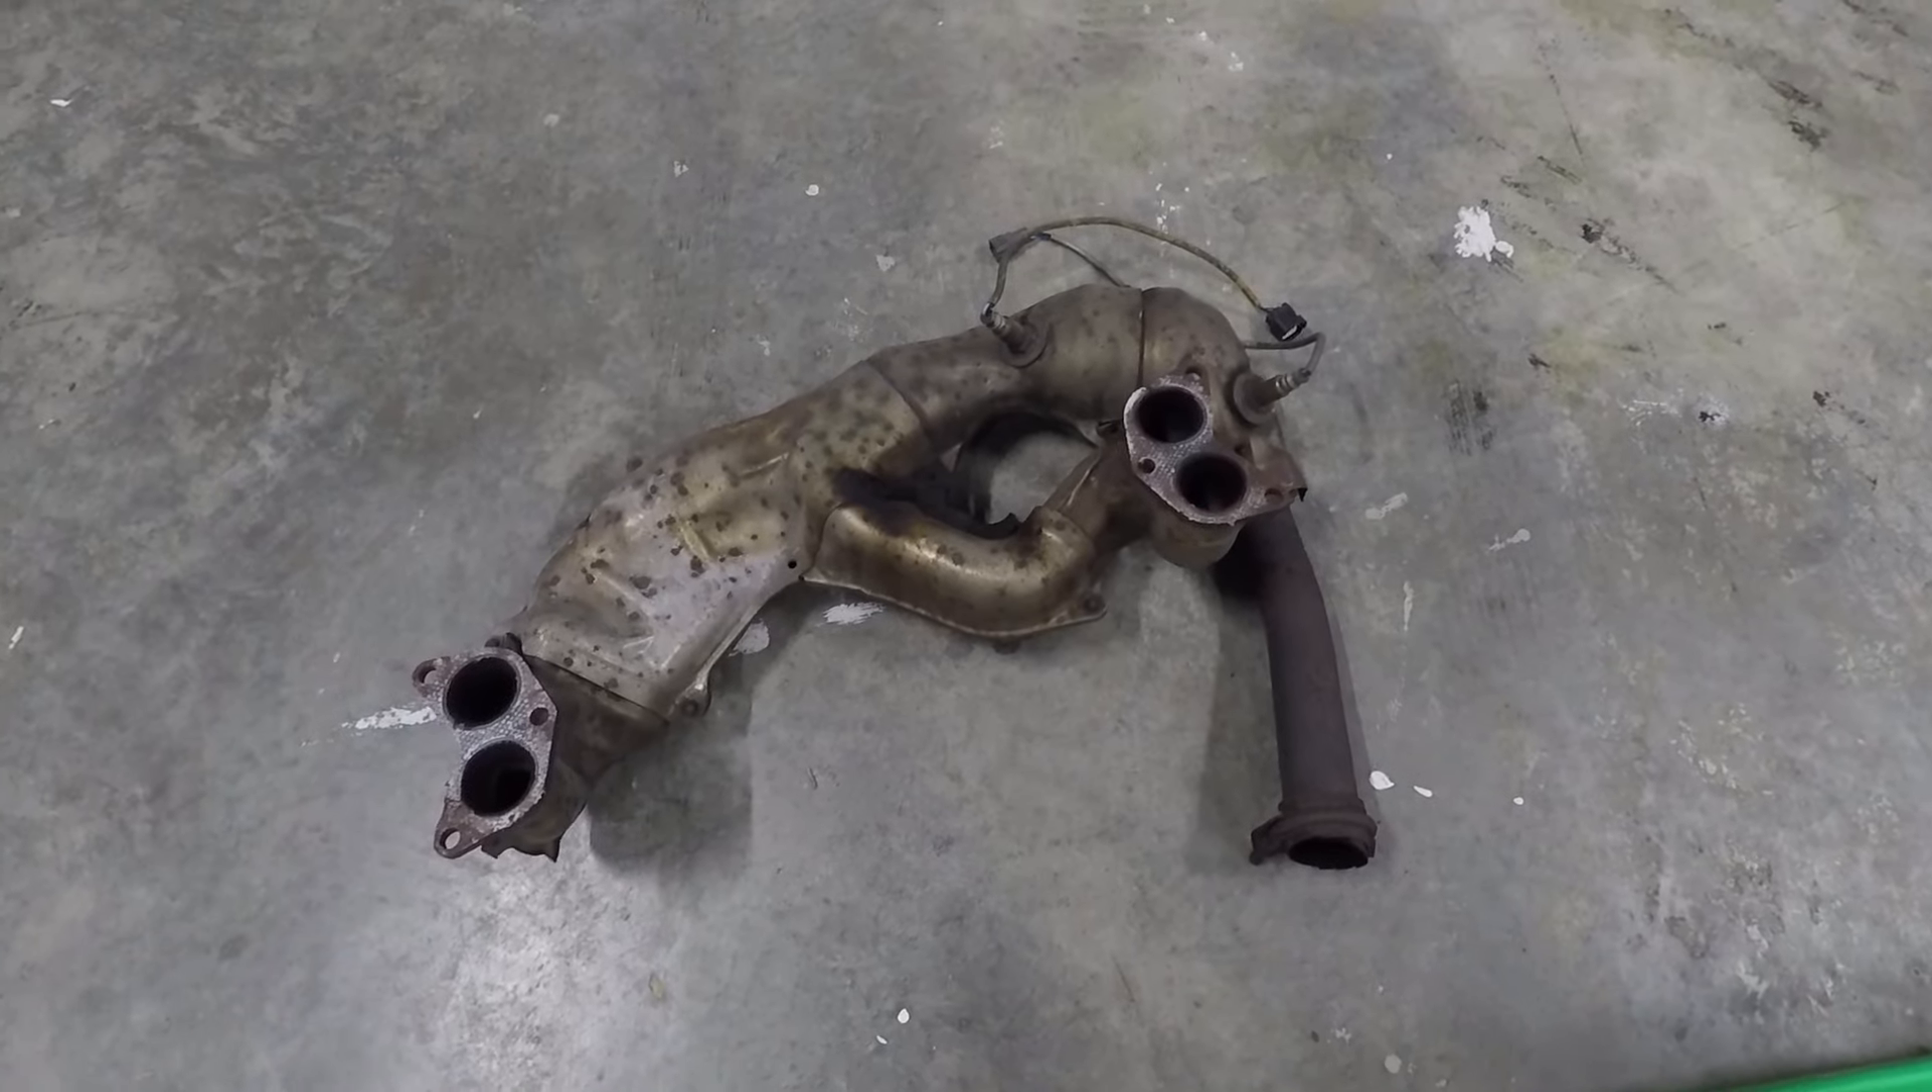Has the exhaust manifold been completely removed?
Yes.